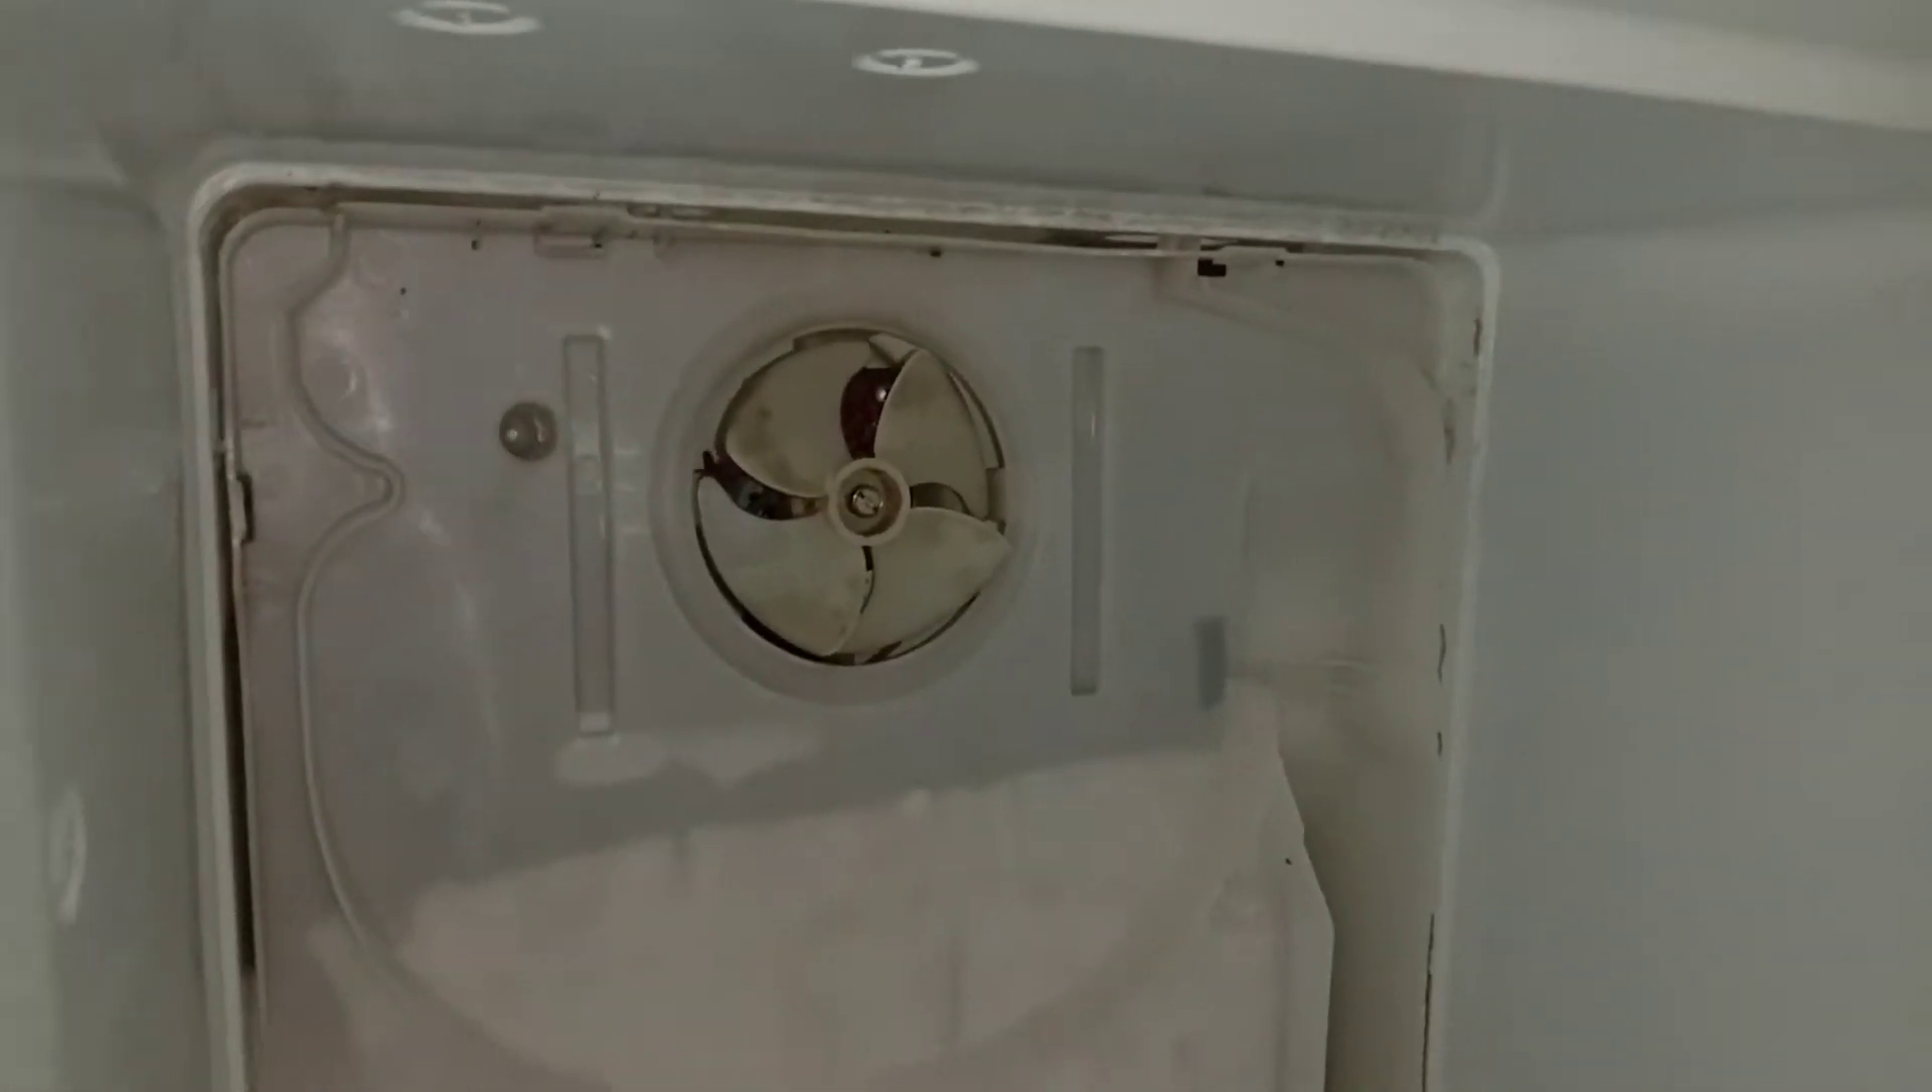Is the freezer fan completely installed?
Yes.